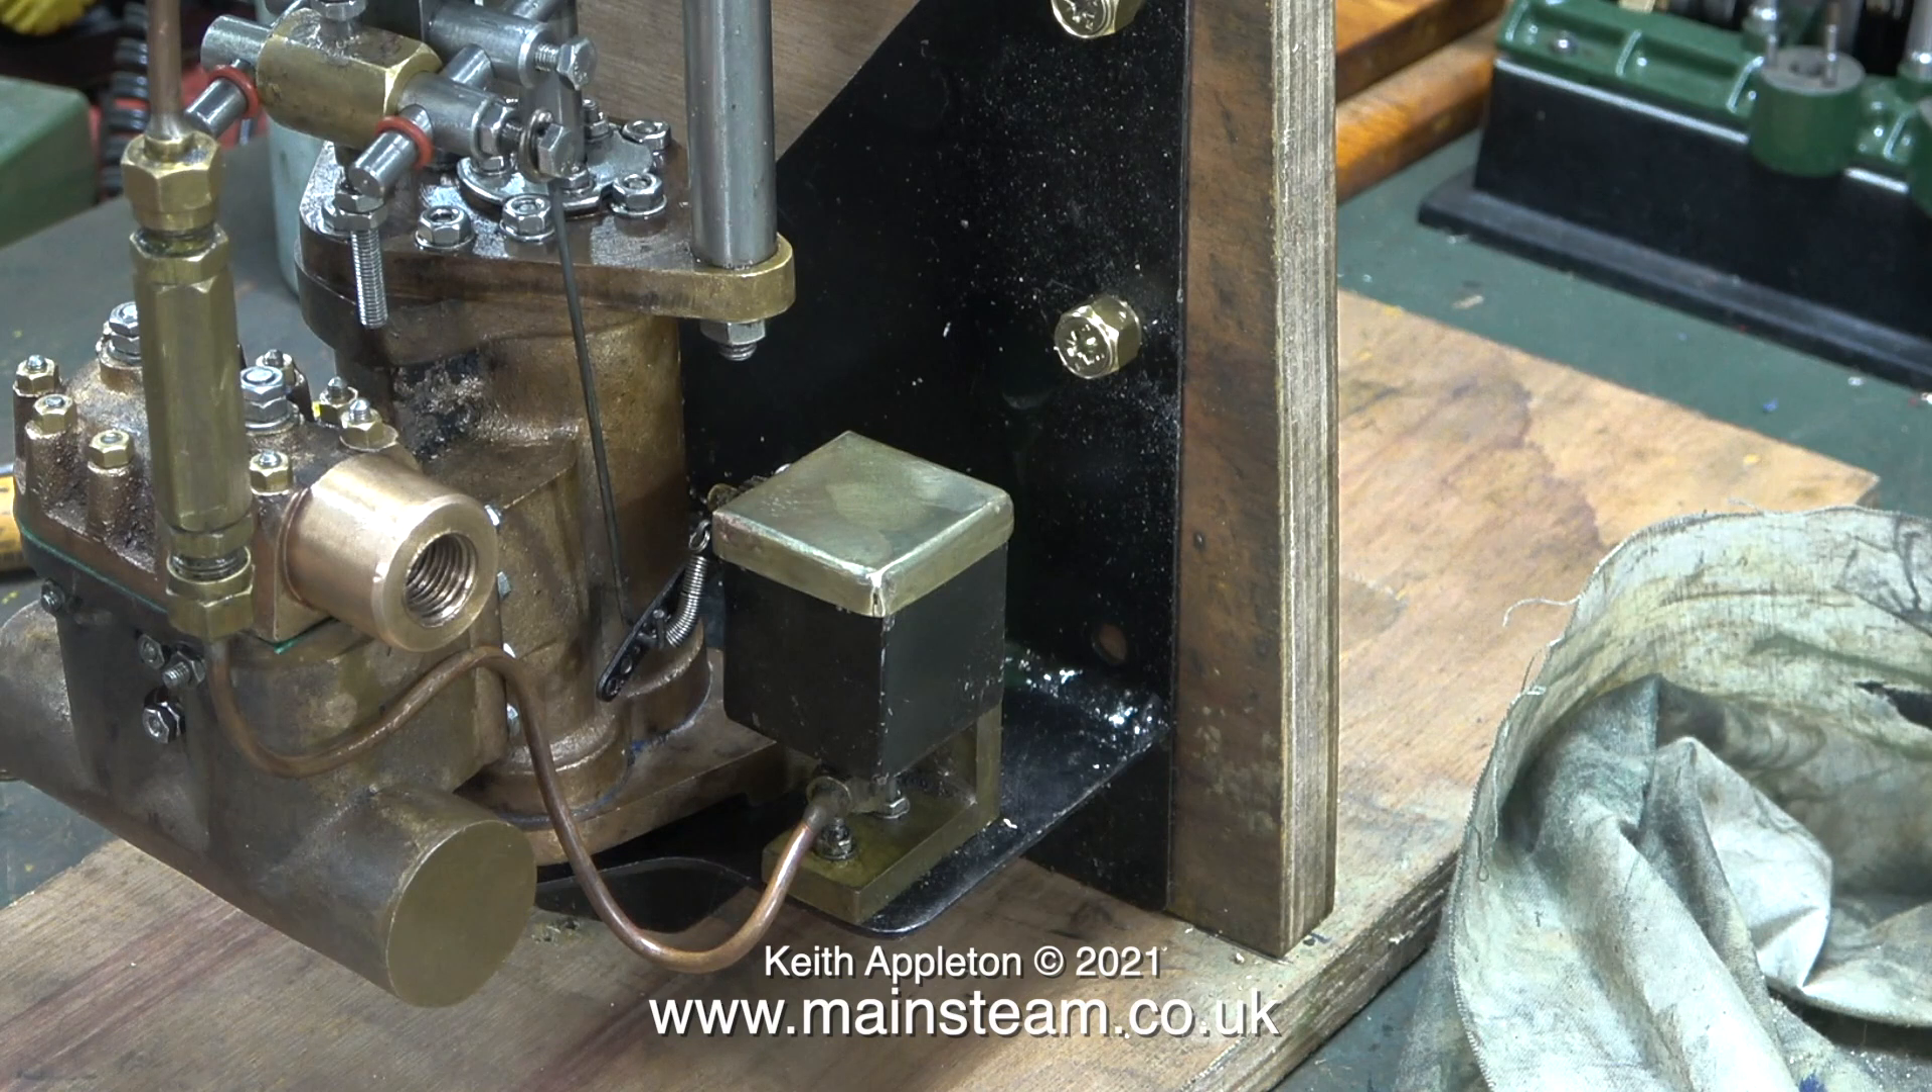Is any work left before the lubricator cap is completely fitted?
No.